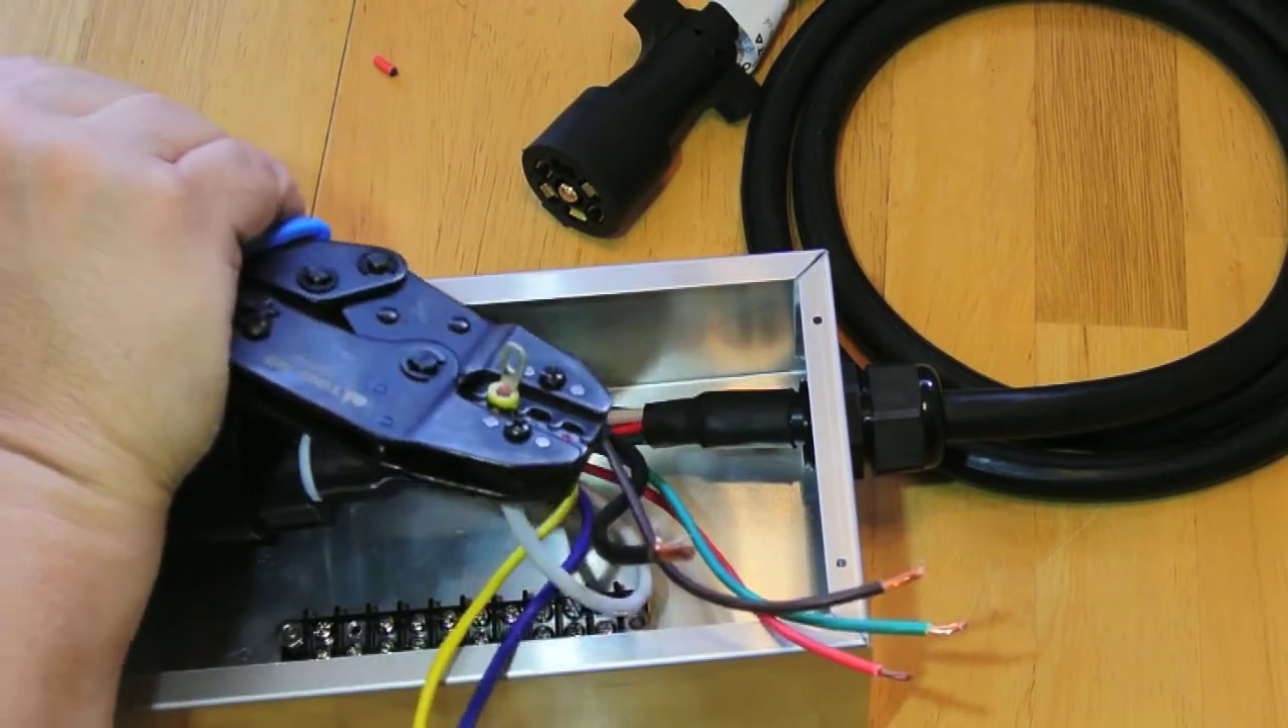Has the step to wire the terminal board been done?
No.